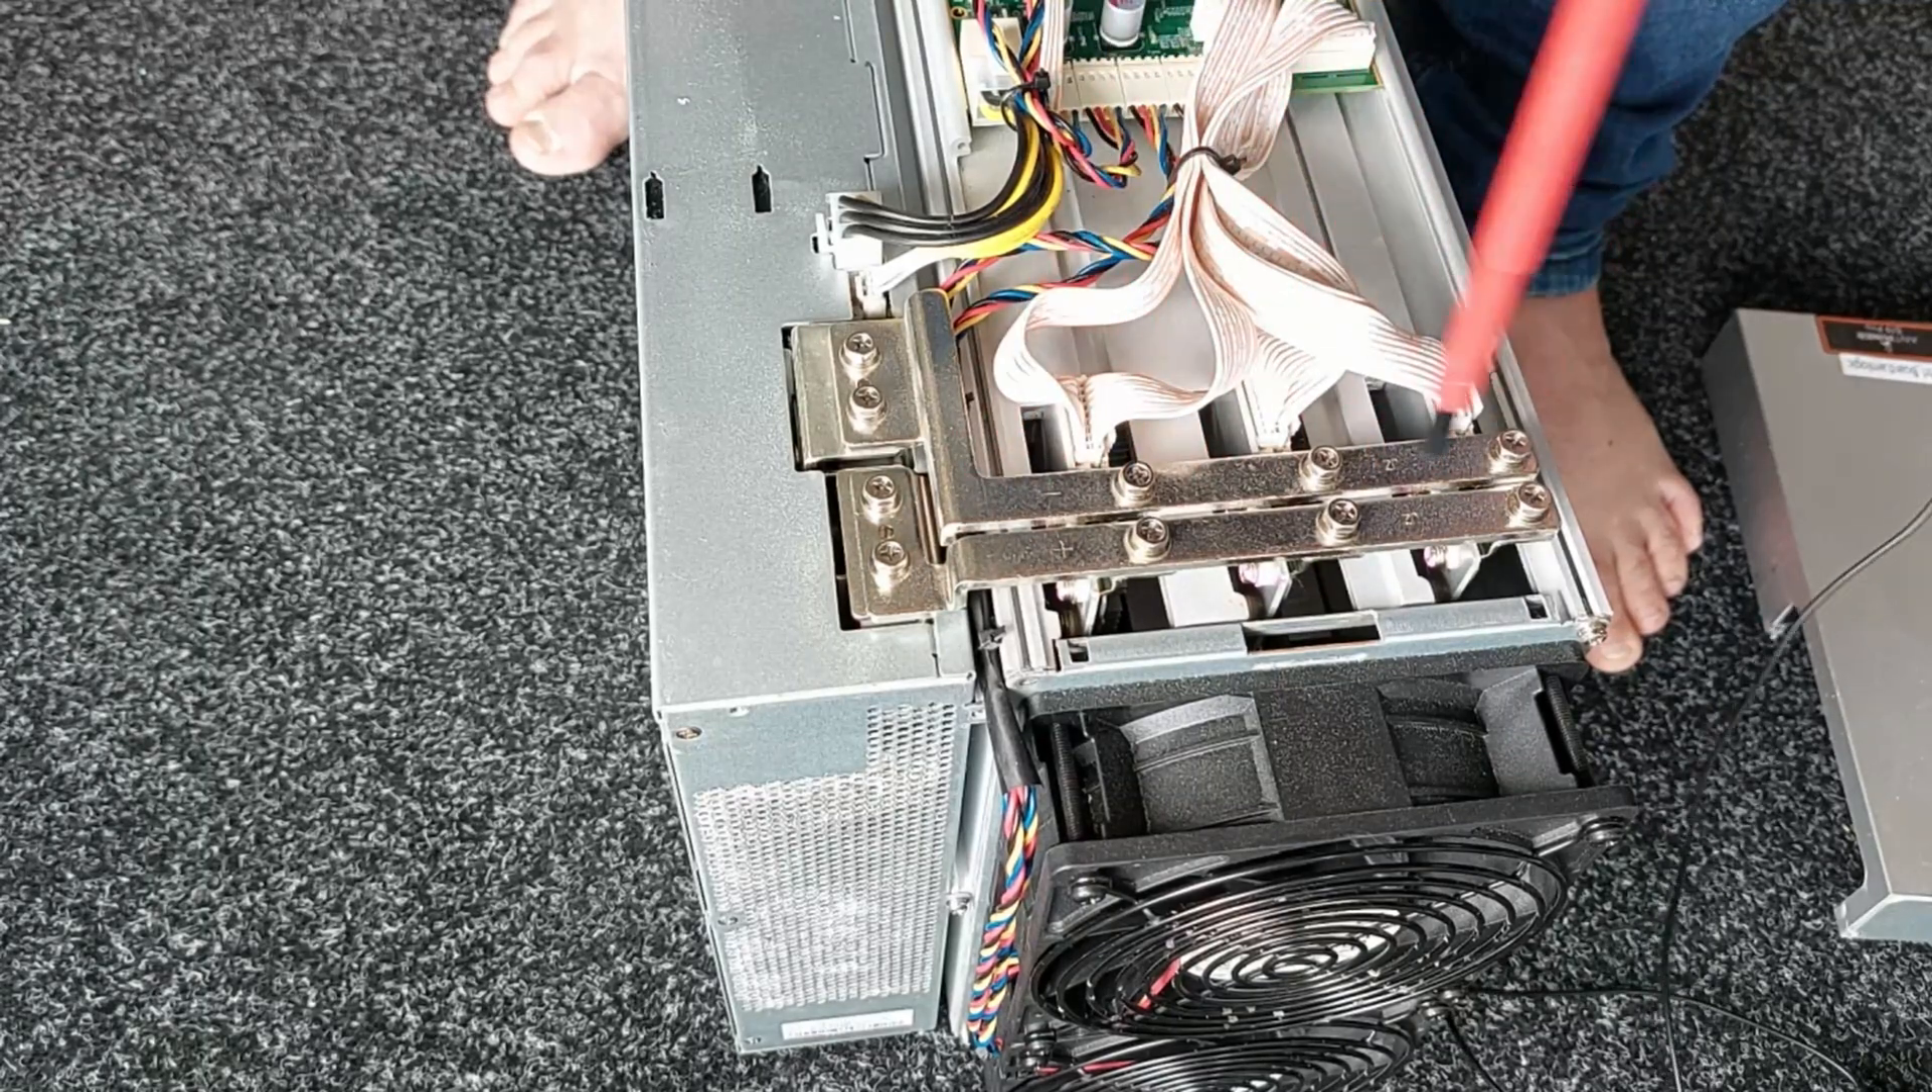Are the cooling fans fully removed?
No.